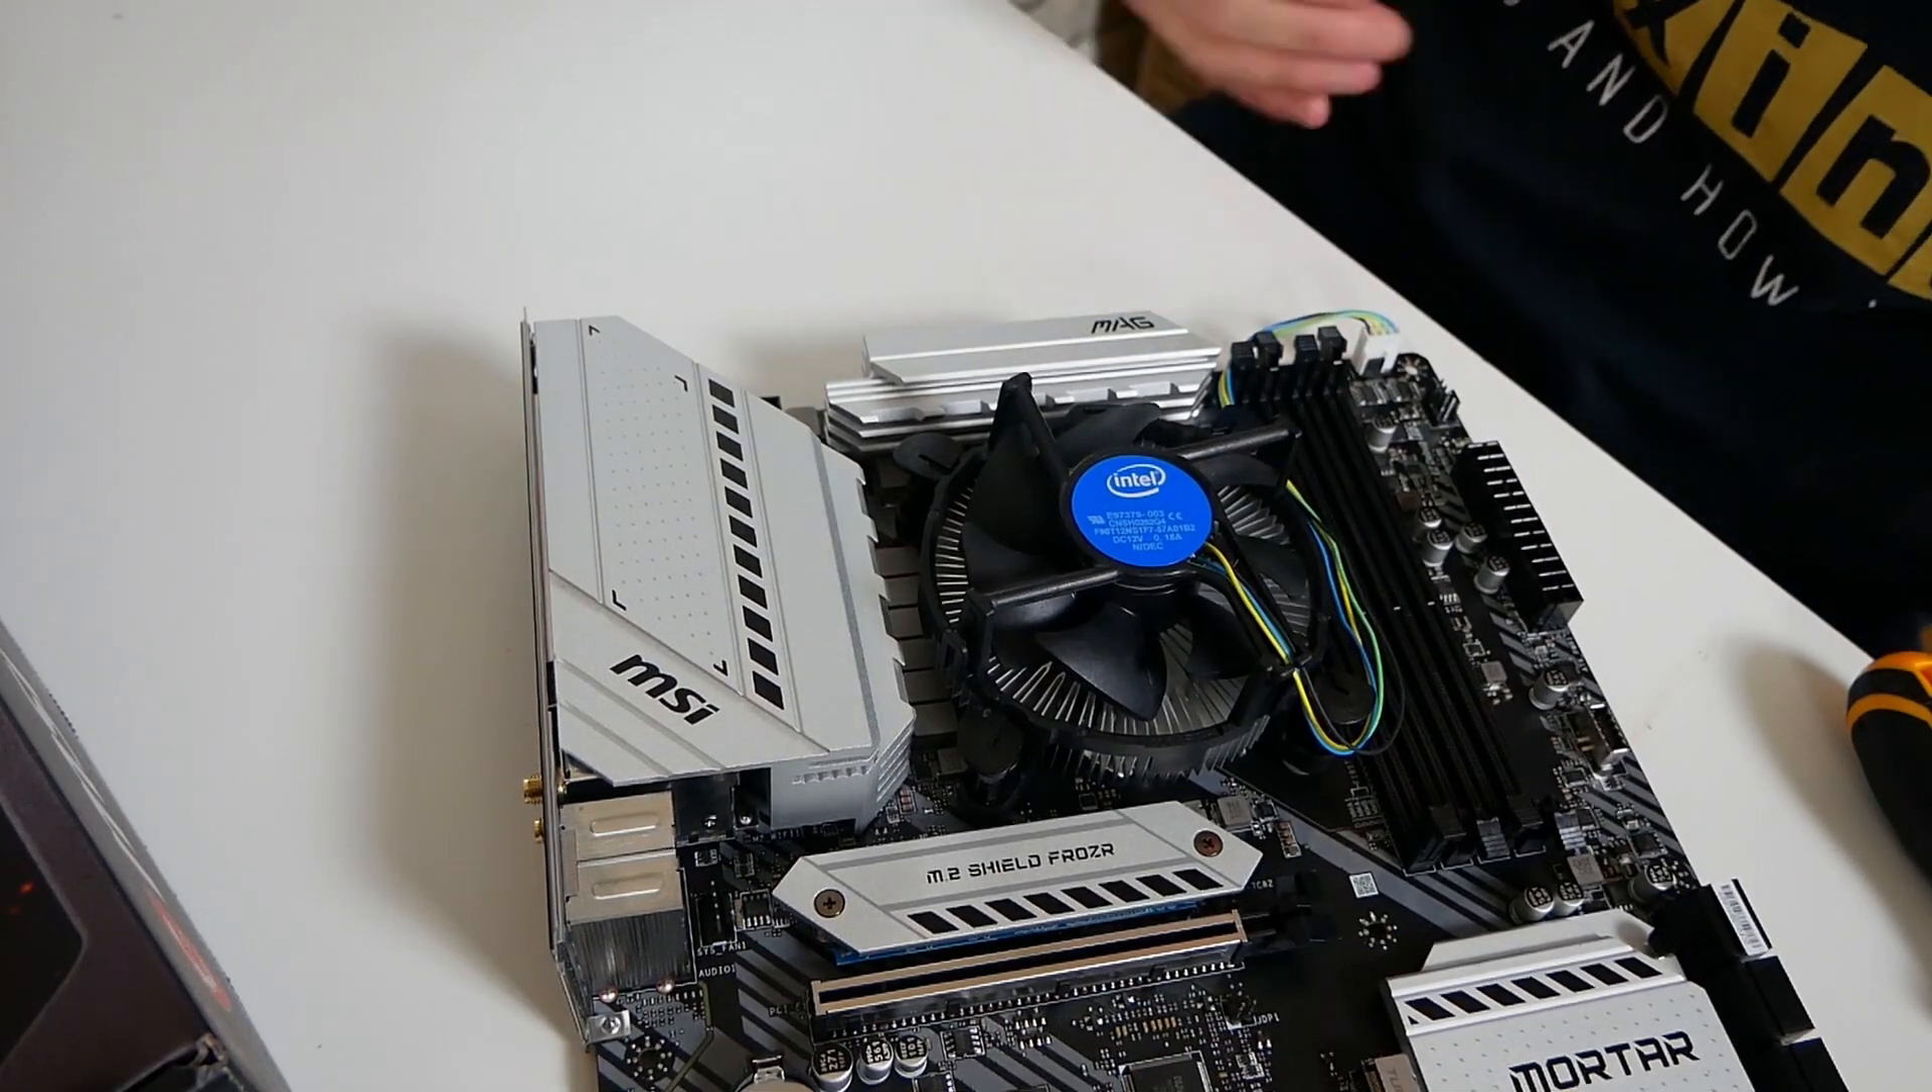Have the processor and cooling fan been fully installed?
Yes.